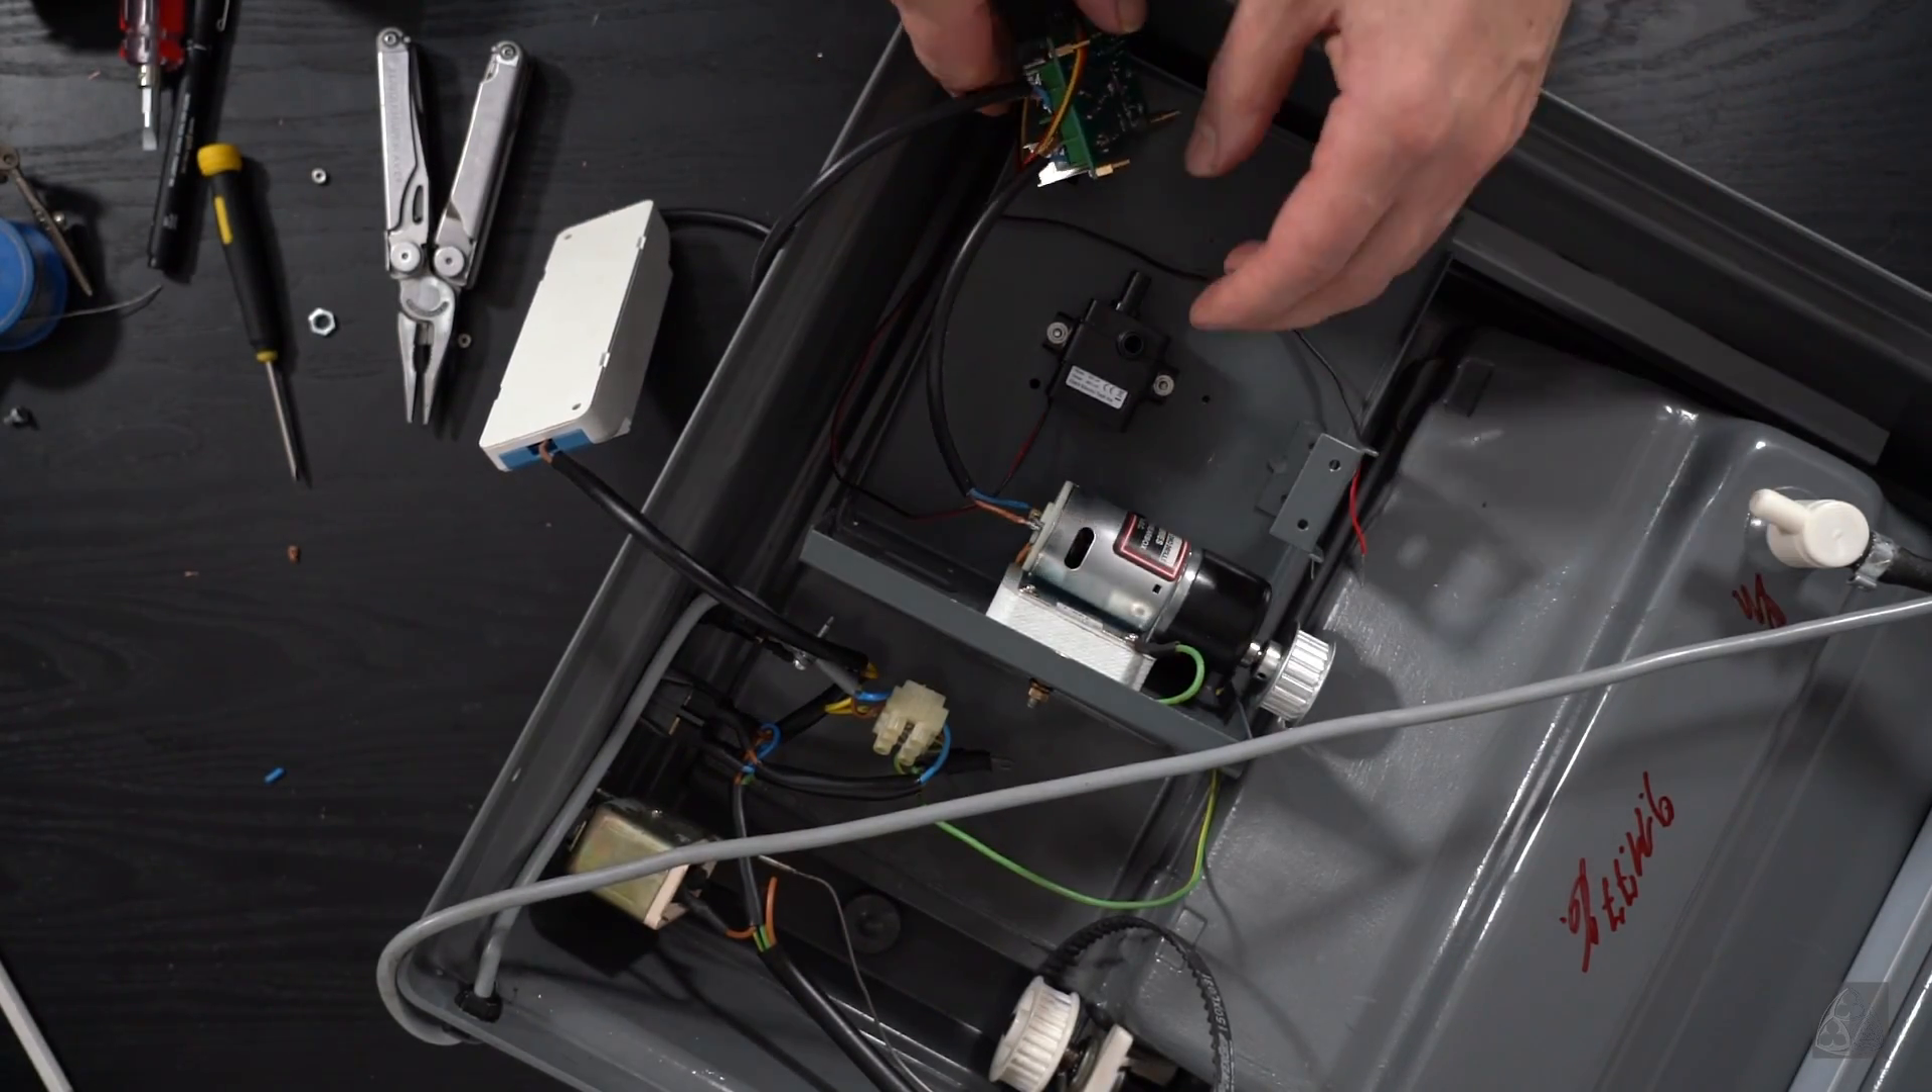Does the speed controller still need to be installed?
Yes.